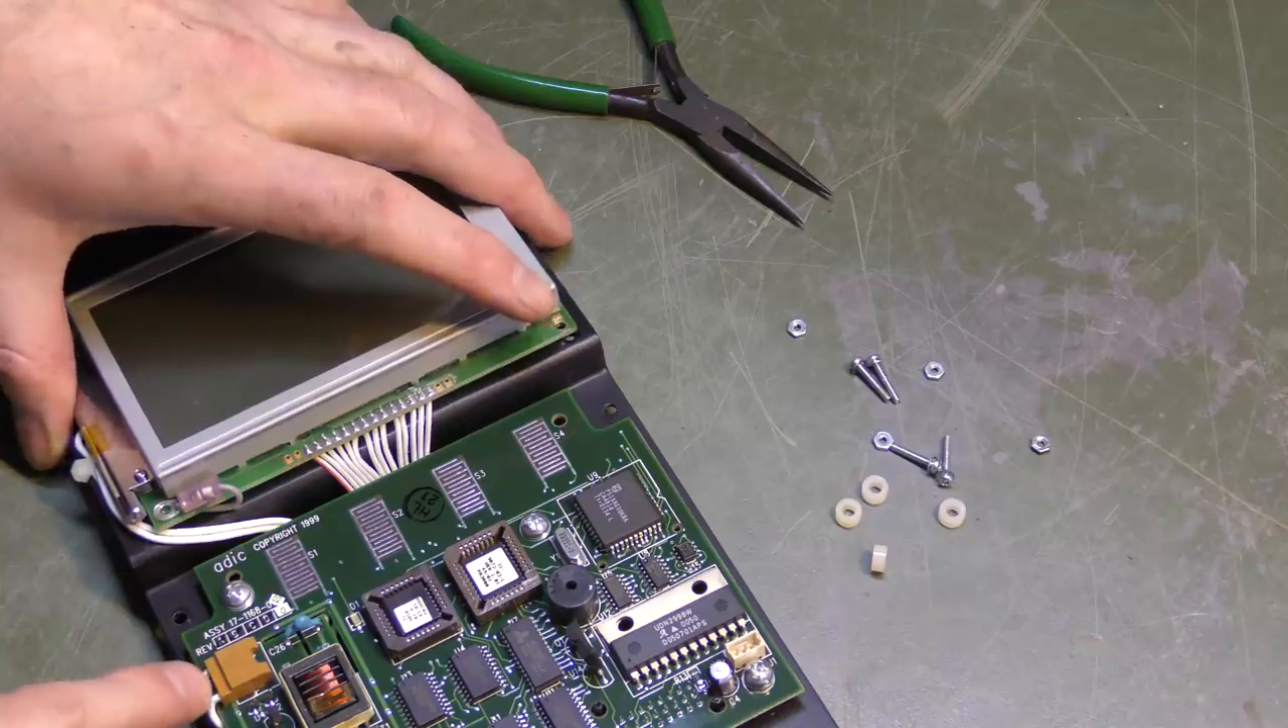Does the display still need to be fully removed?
Yes.